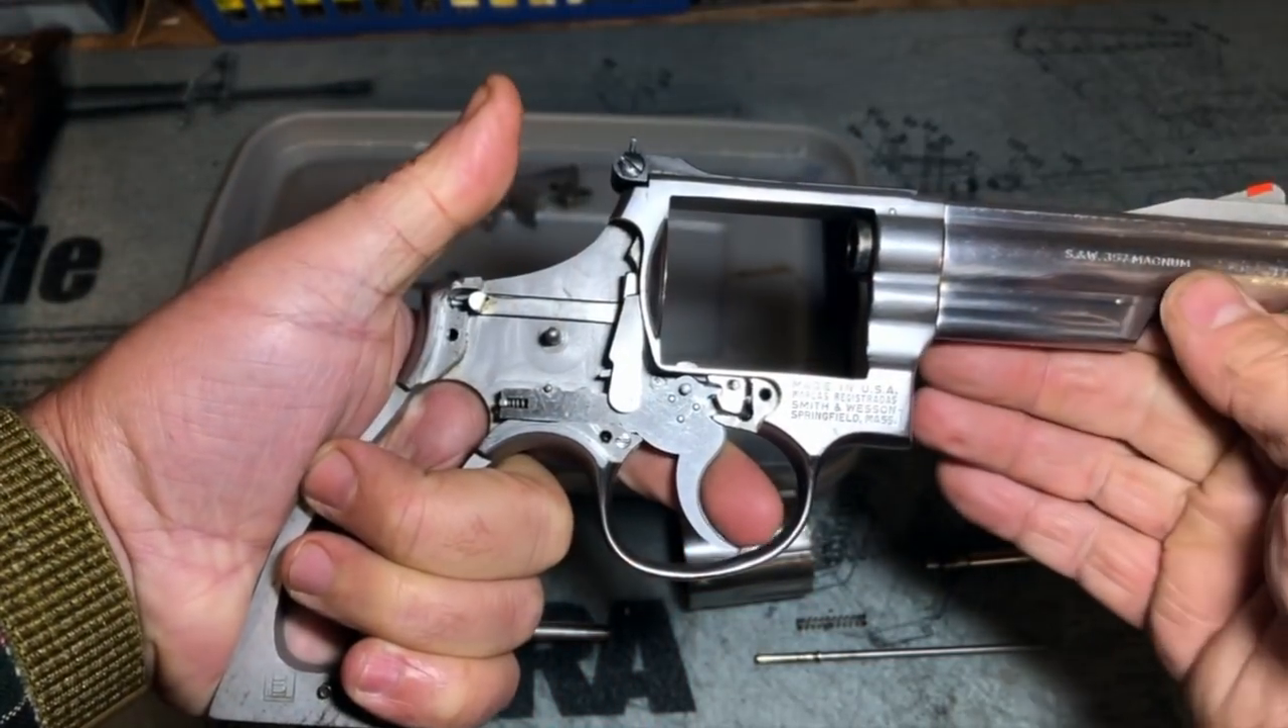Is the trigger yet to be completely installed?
No.